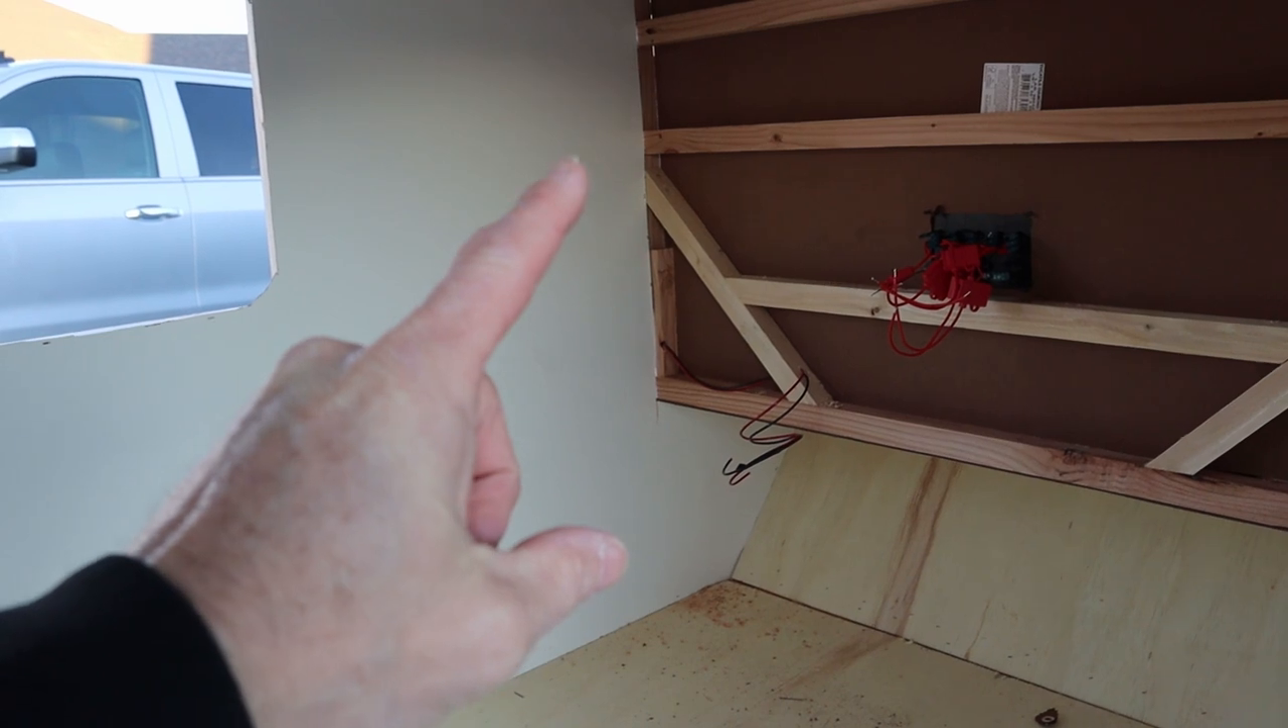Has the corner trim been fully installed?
No.